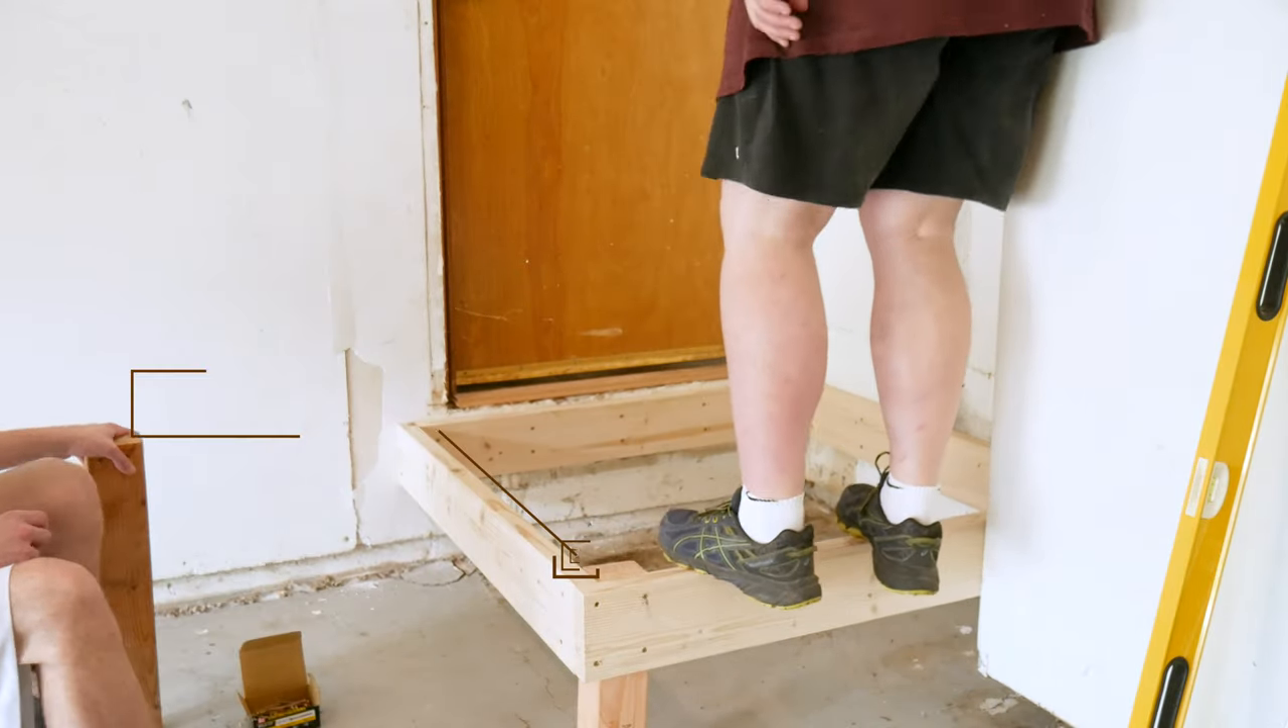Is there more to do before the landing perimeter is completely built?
No.